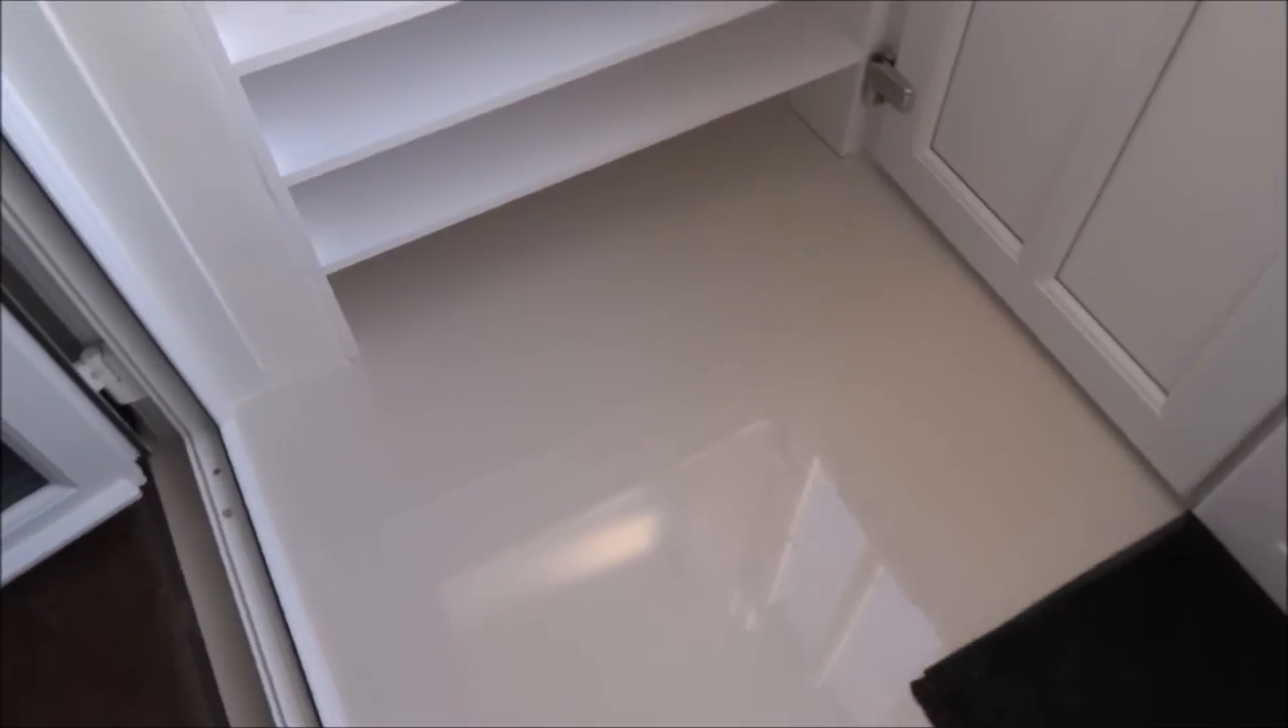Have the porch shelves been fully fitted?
Yes.